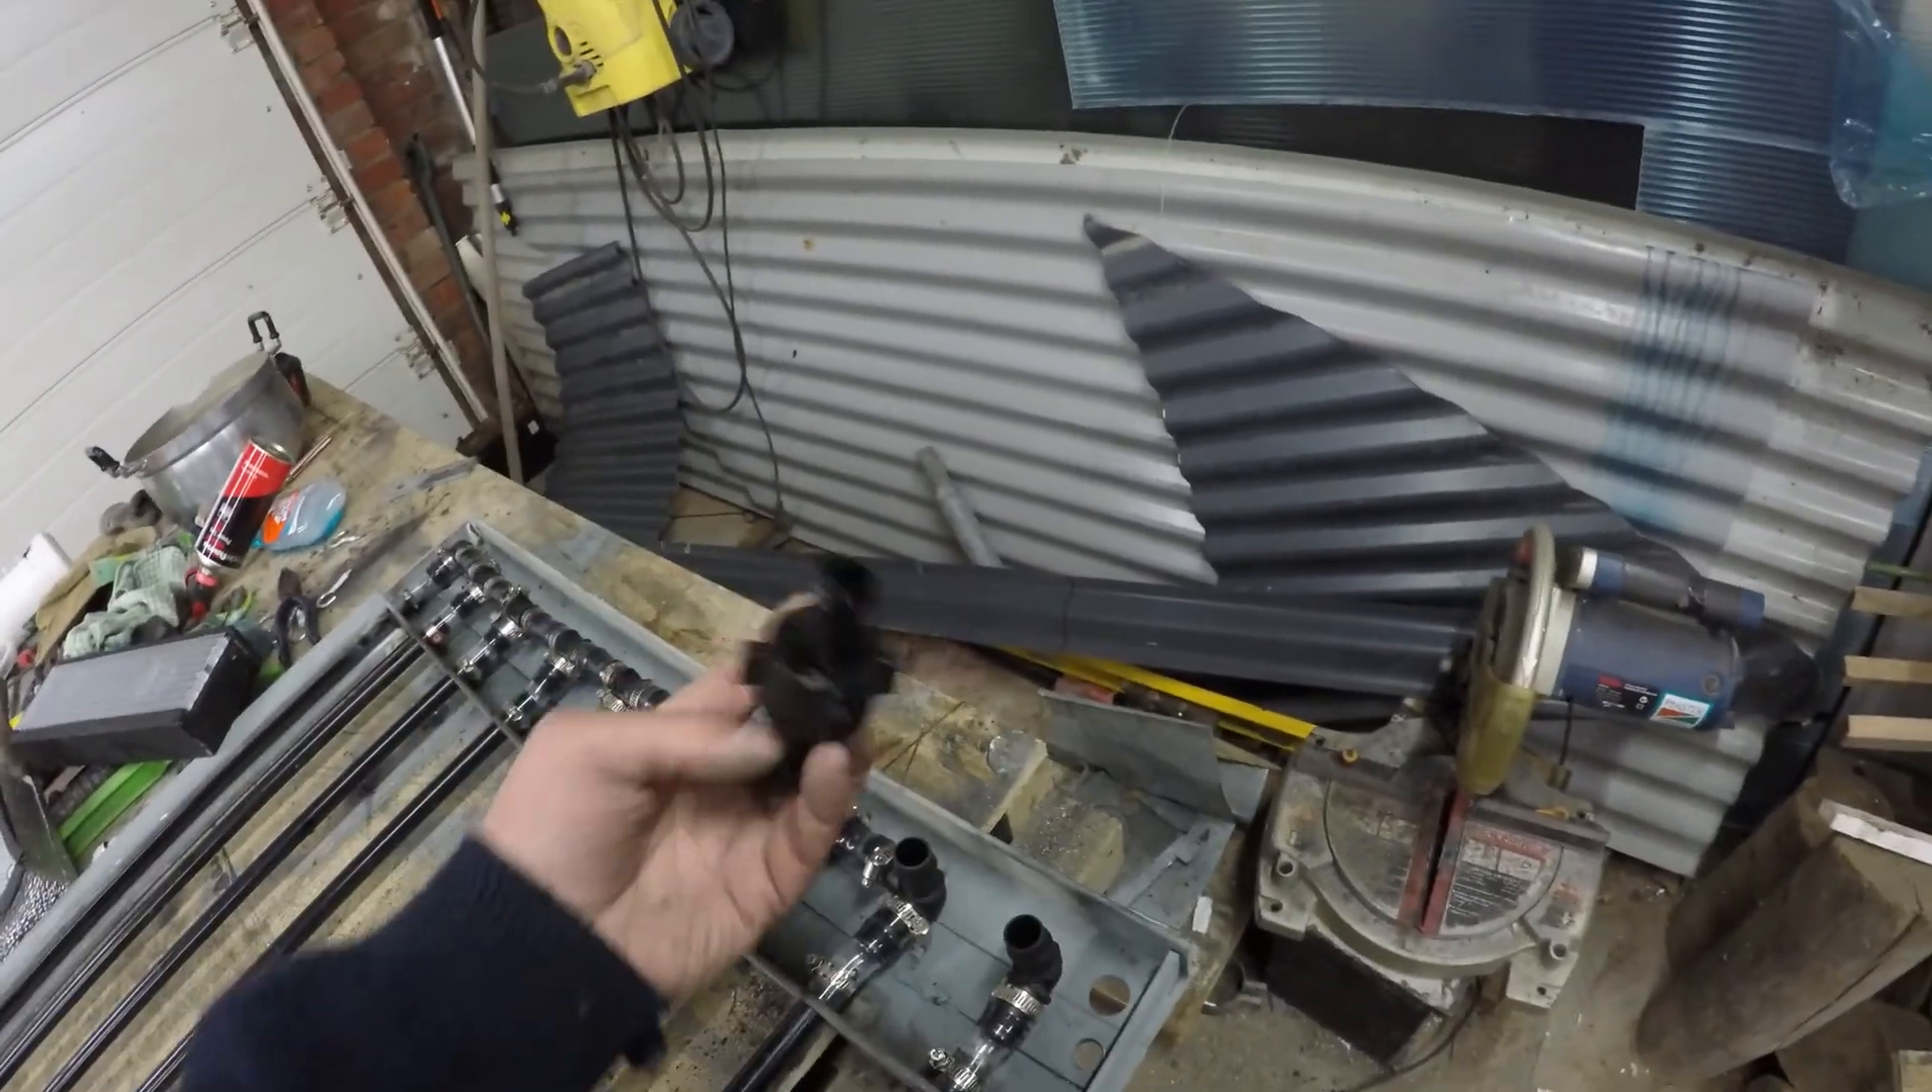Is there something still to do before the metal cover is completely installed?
Yes.